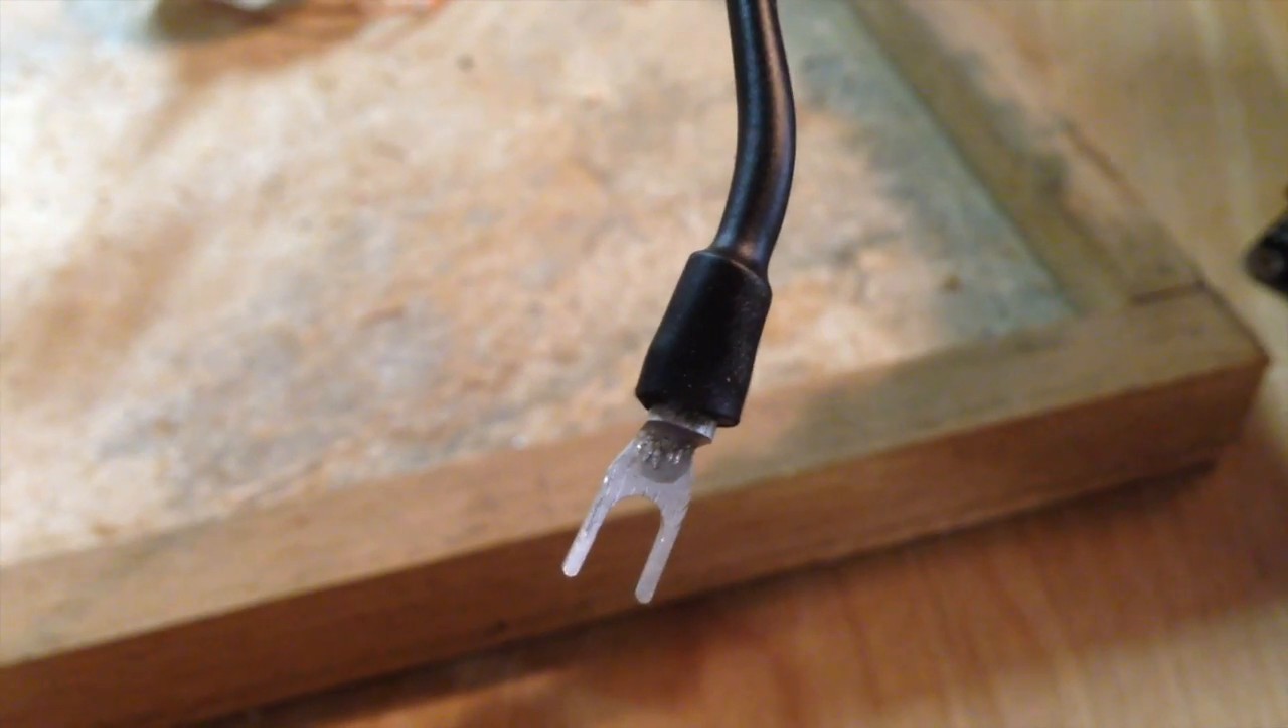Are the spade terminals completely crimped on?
Yes.